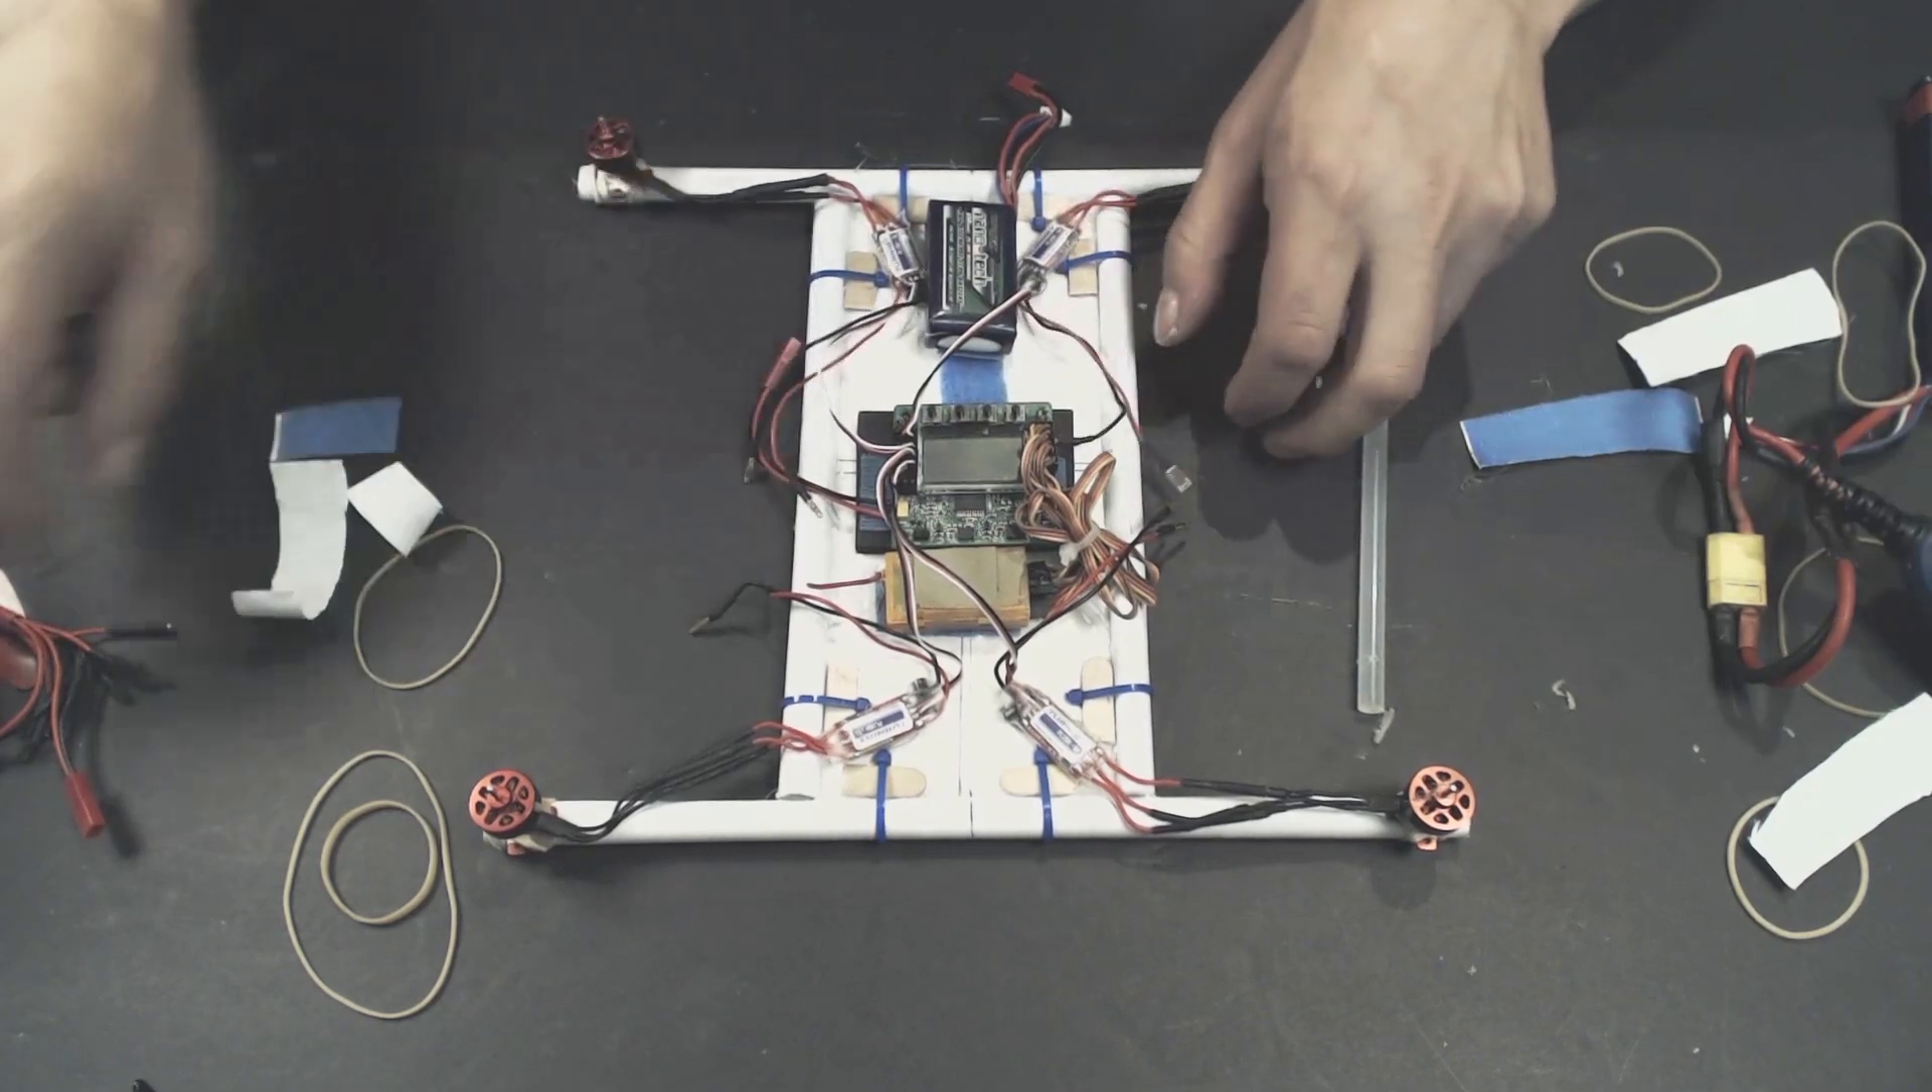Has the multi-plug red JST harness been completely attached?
No.